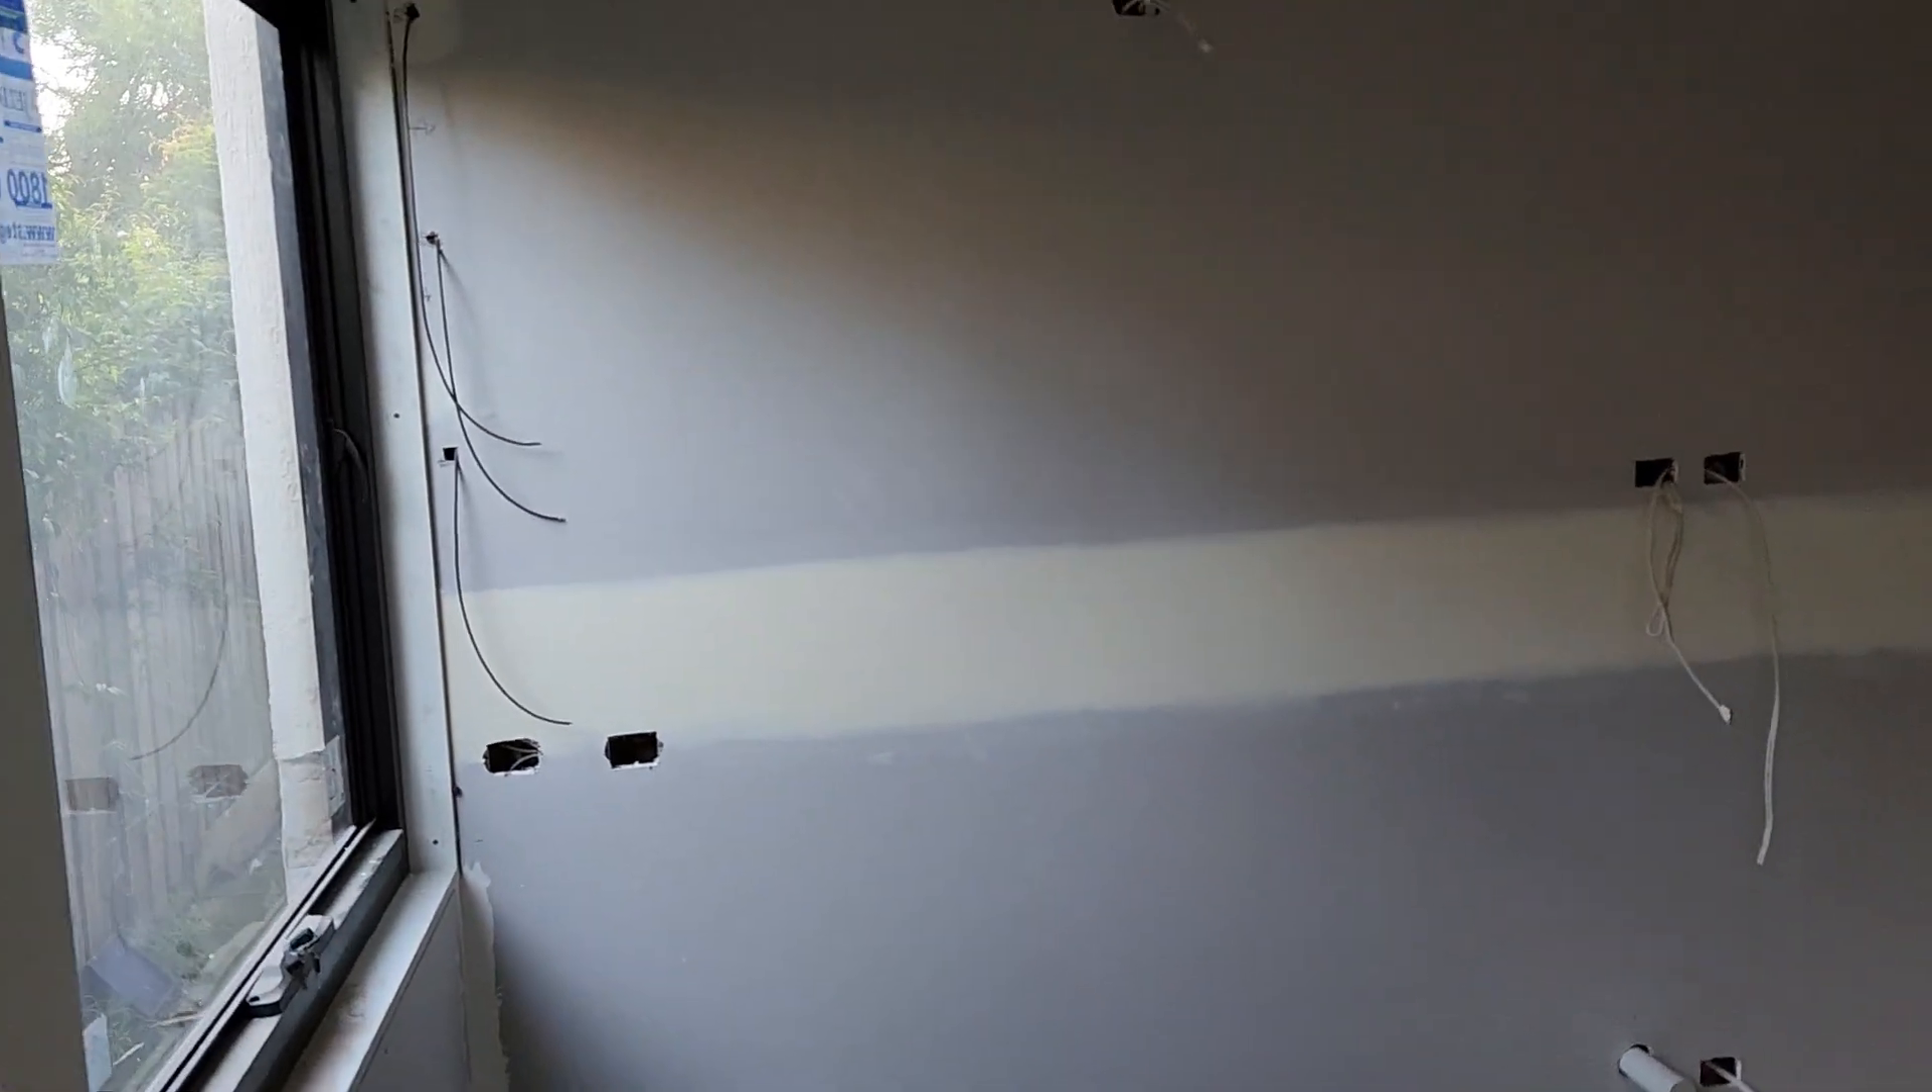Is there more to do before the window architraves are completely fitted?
Yes.